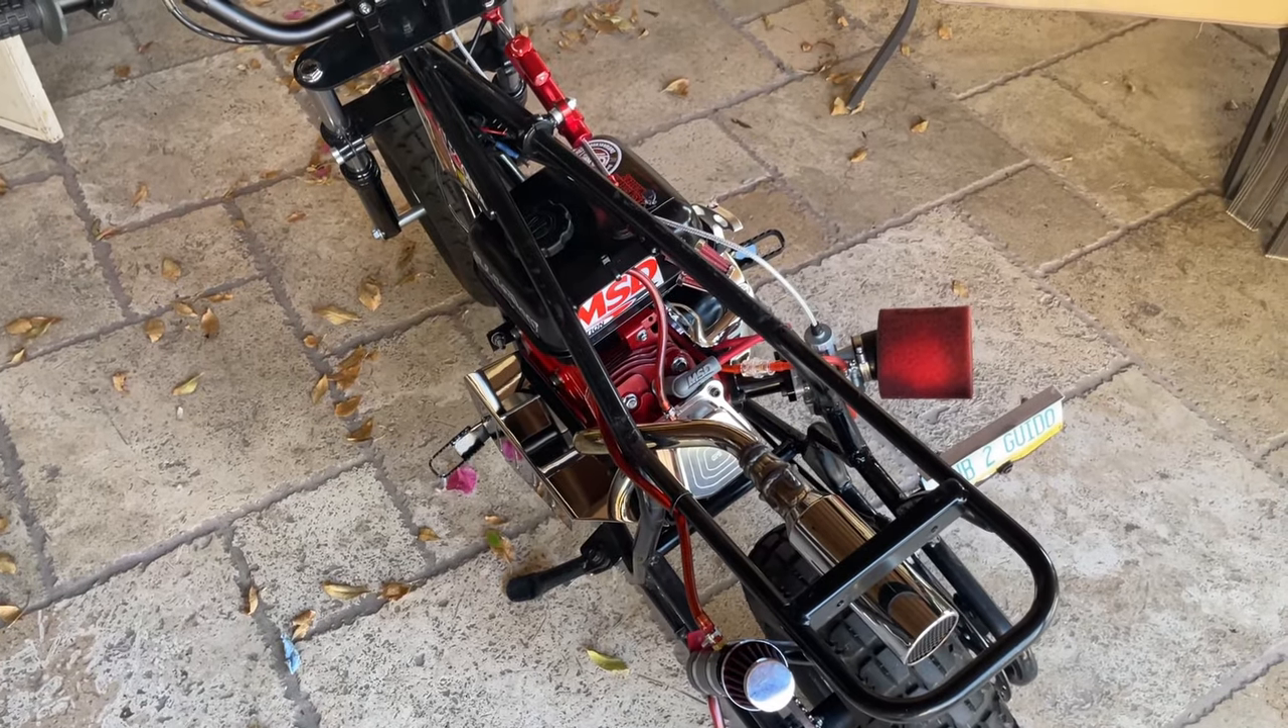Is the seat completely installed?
No.